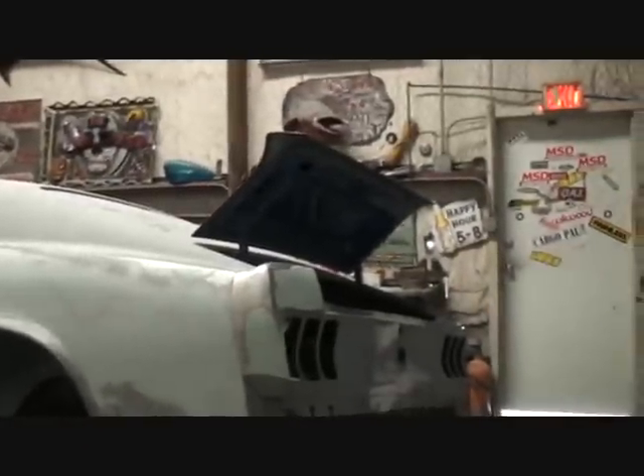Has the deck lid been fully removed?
No.